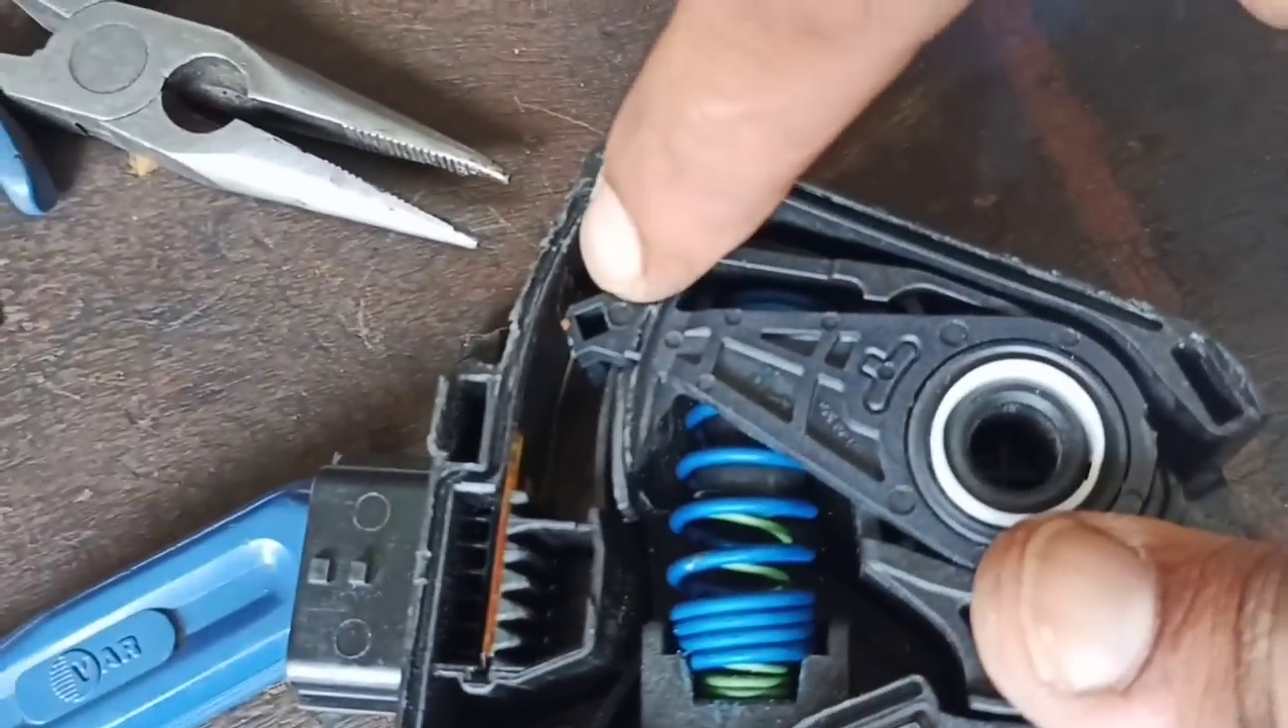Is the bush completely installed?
Yes.